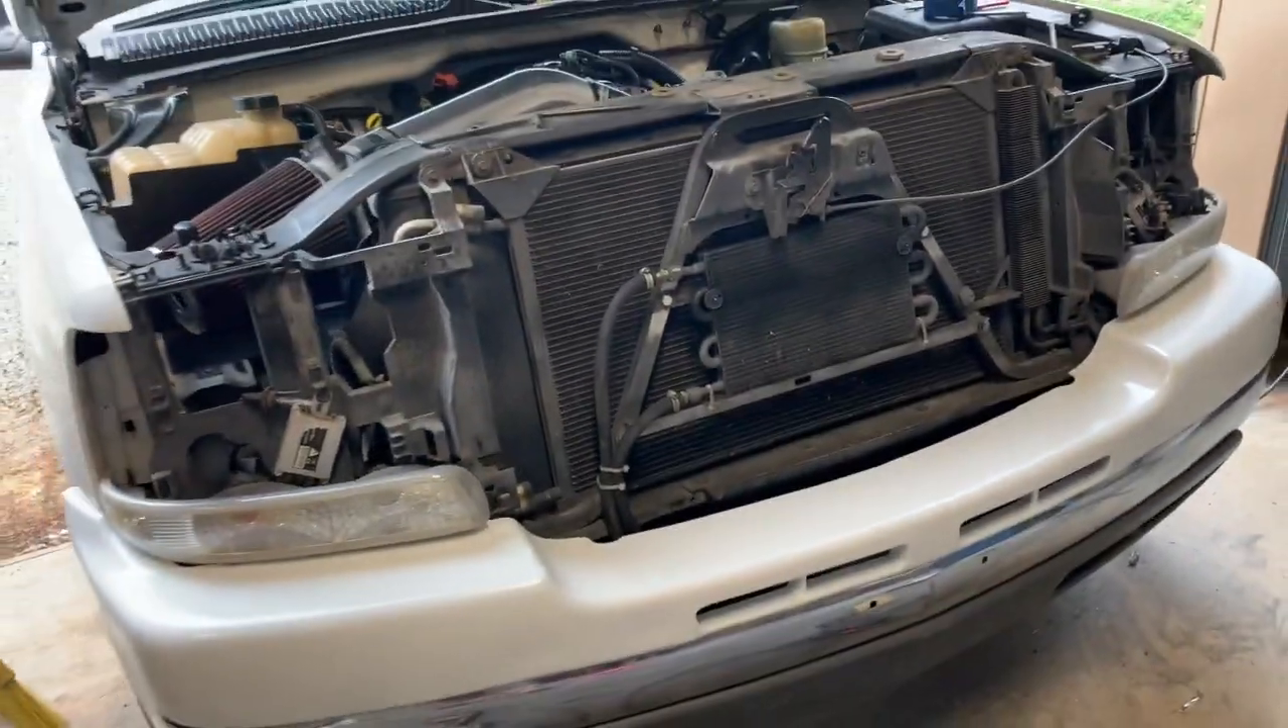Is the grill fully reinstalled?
No.